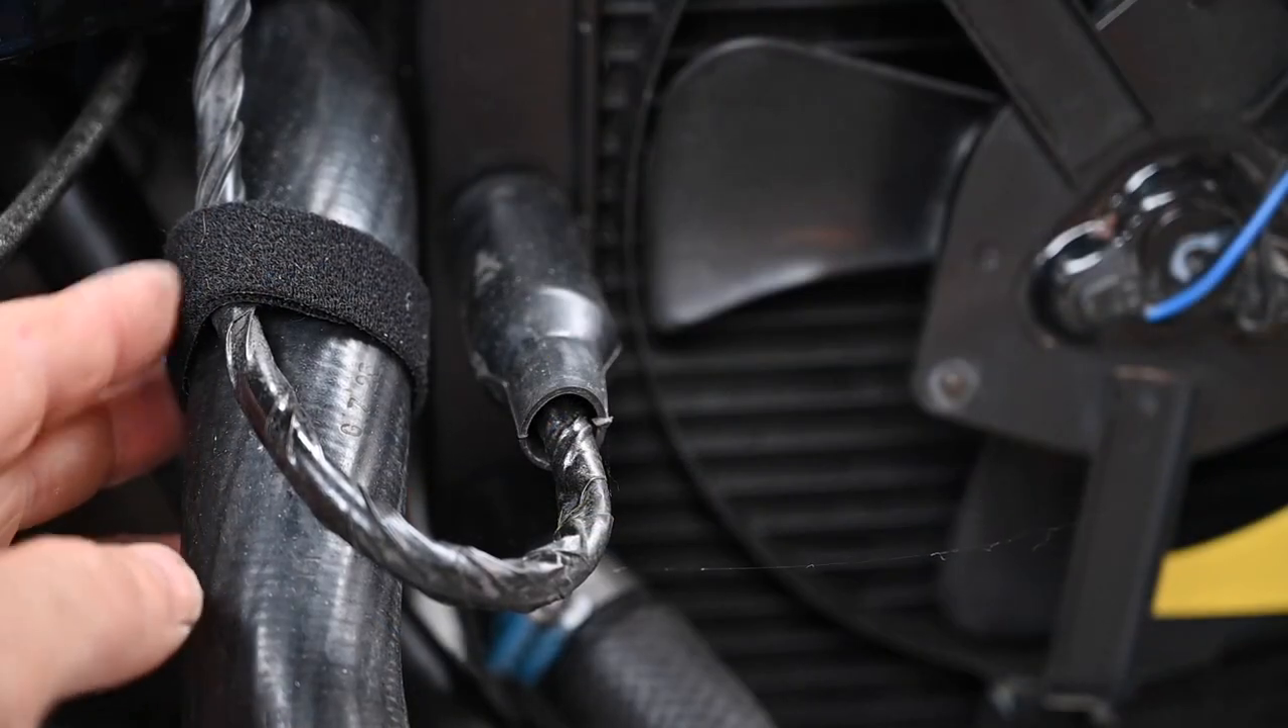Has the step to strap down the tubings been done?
Yes.